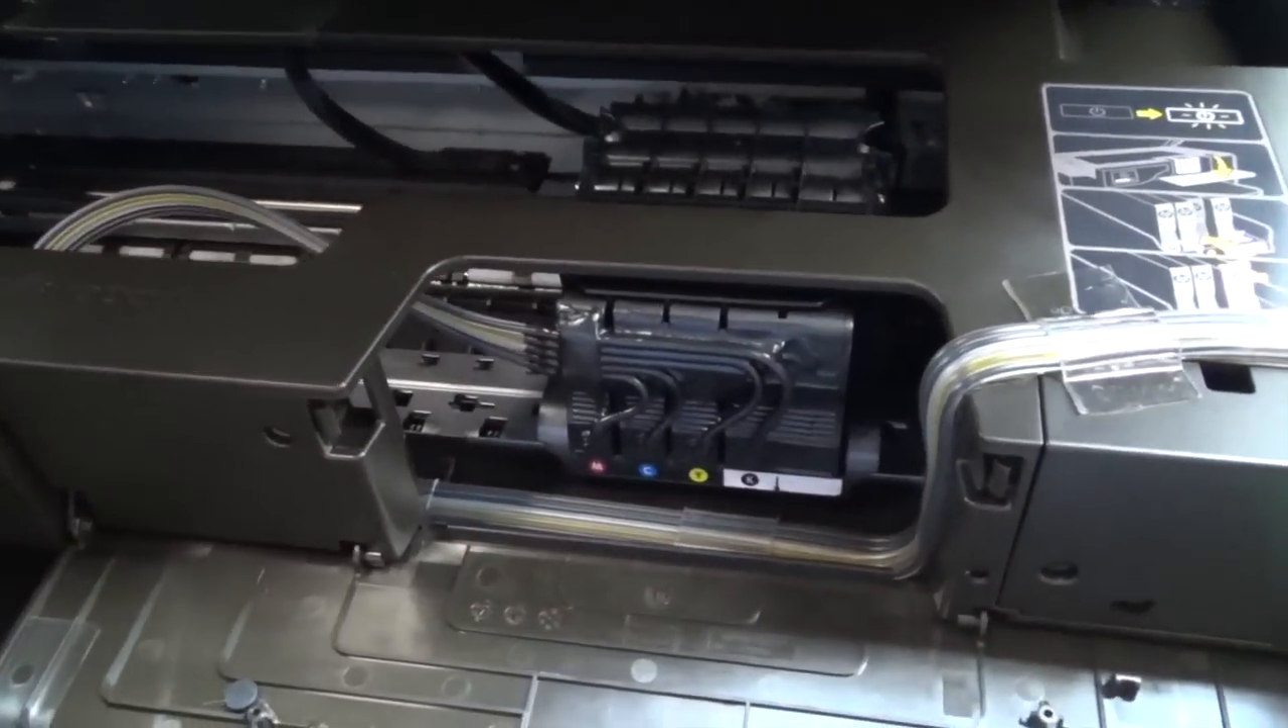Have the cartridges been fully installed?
Yes.